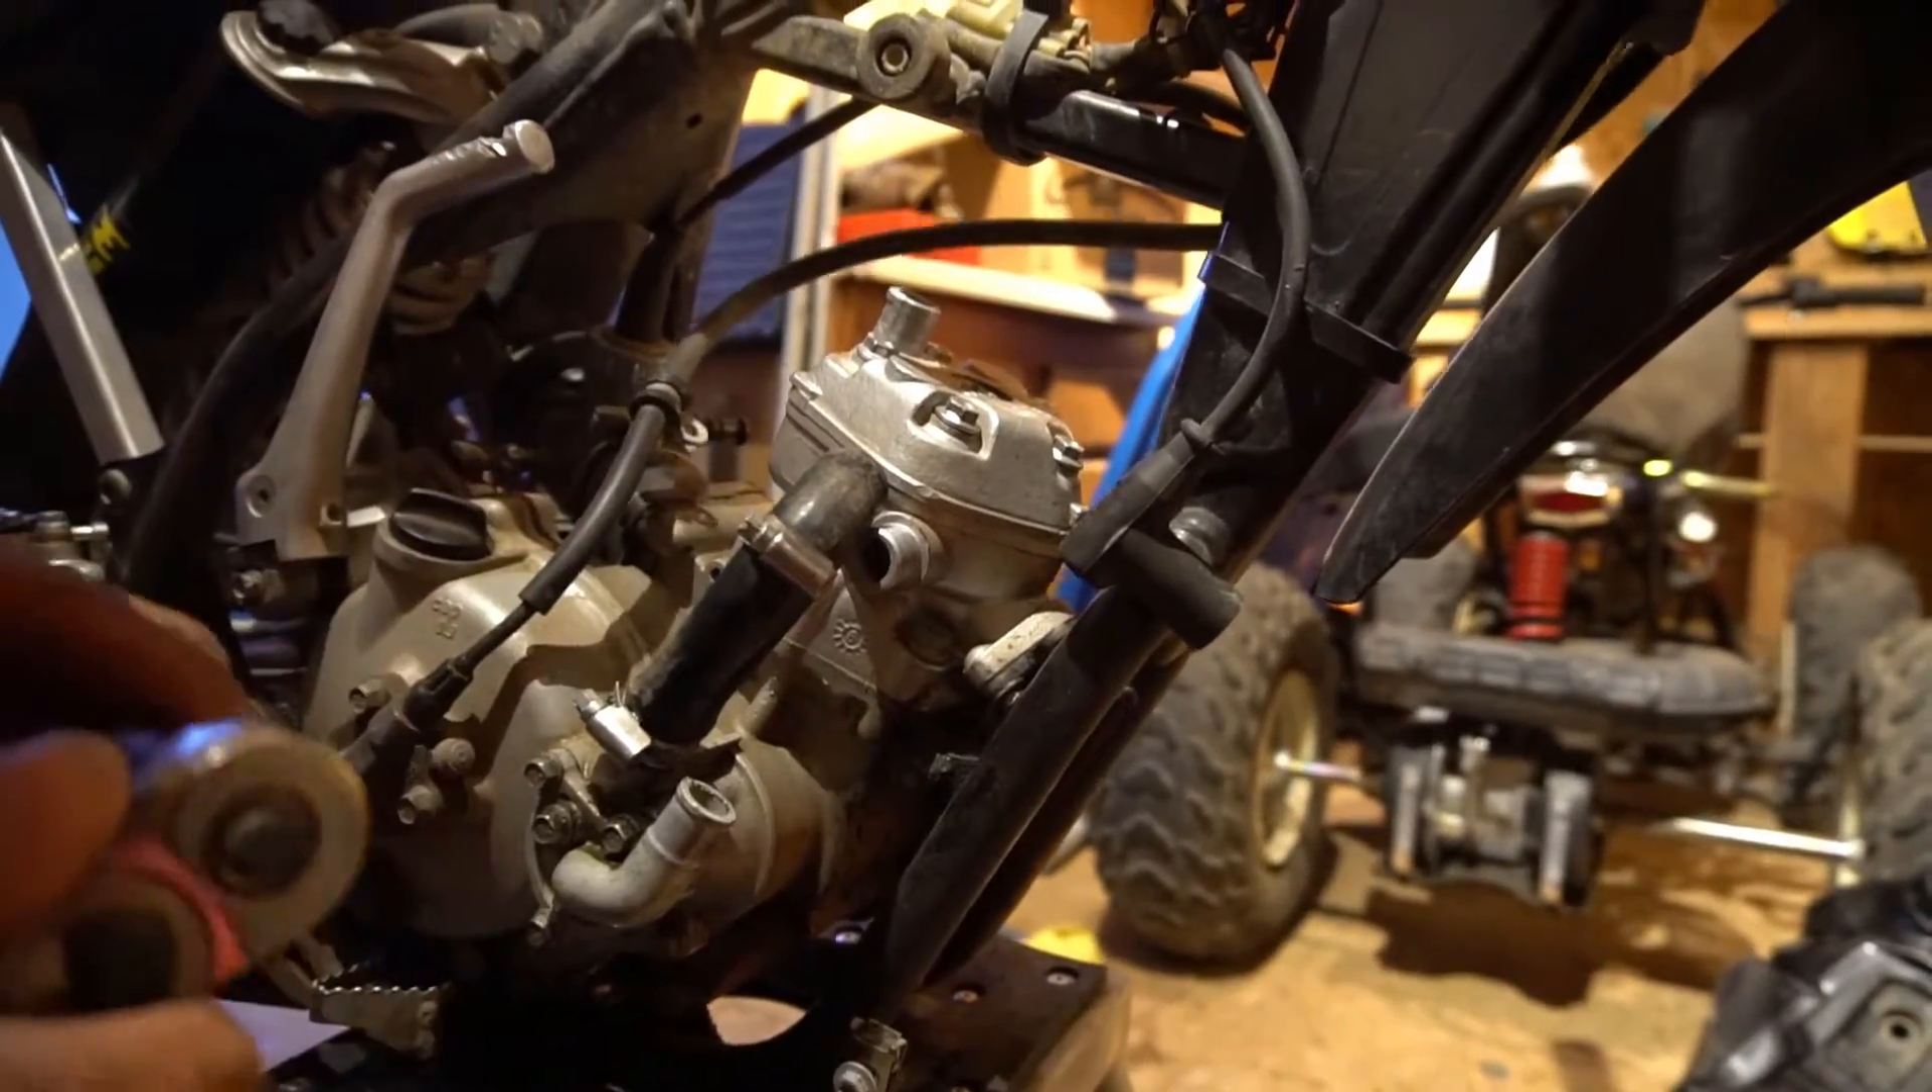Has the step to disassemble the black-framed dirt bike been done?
No.